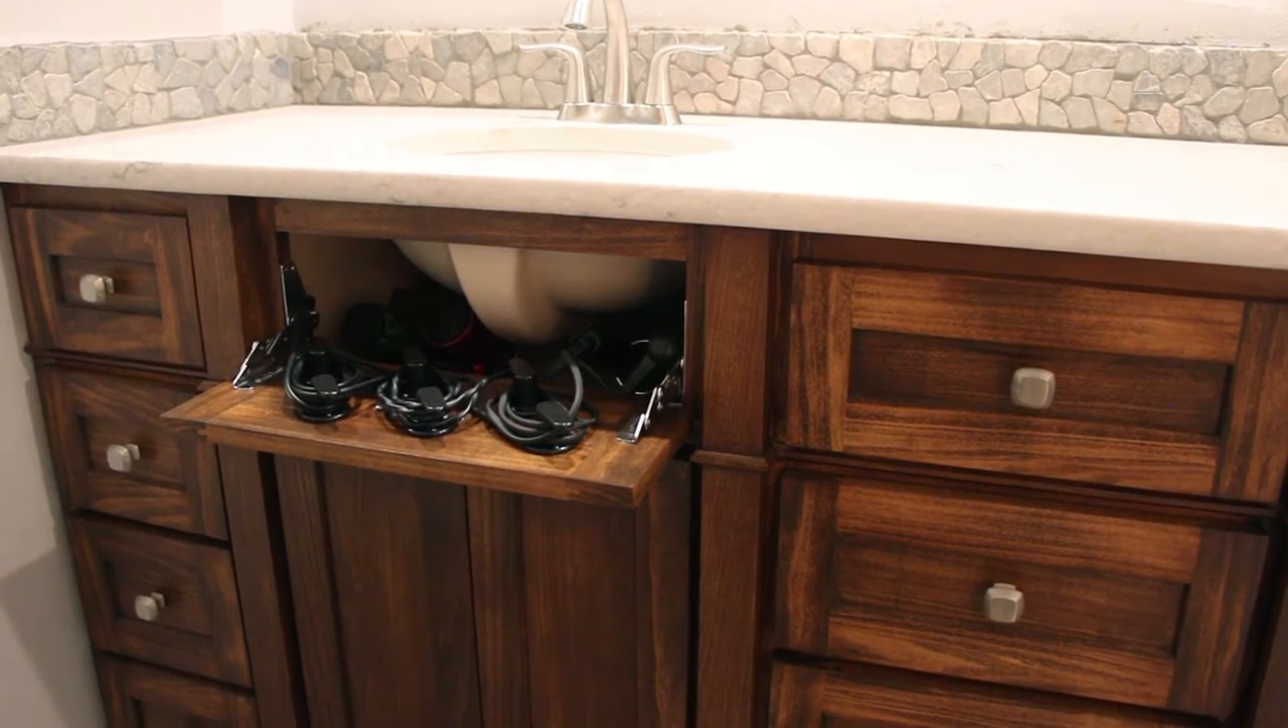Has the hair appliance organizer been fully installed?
Yes.